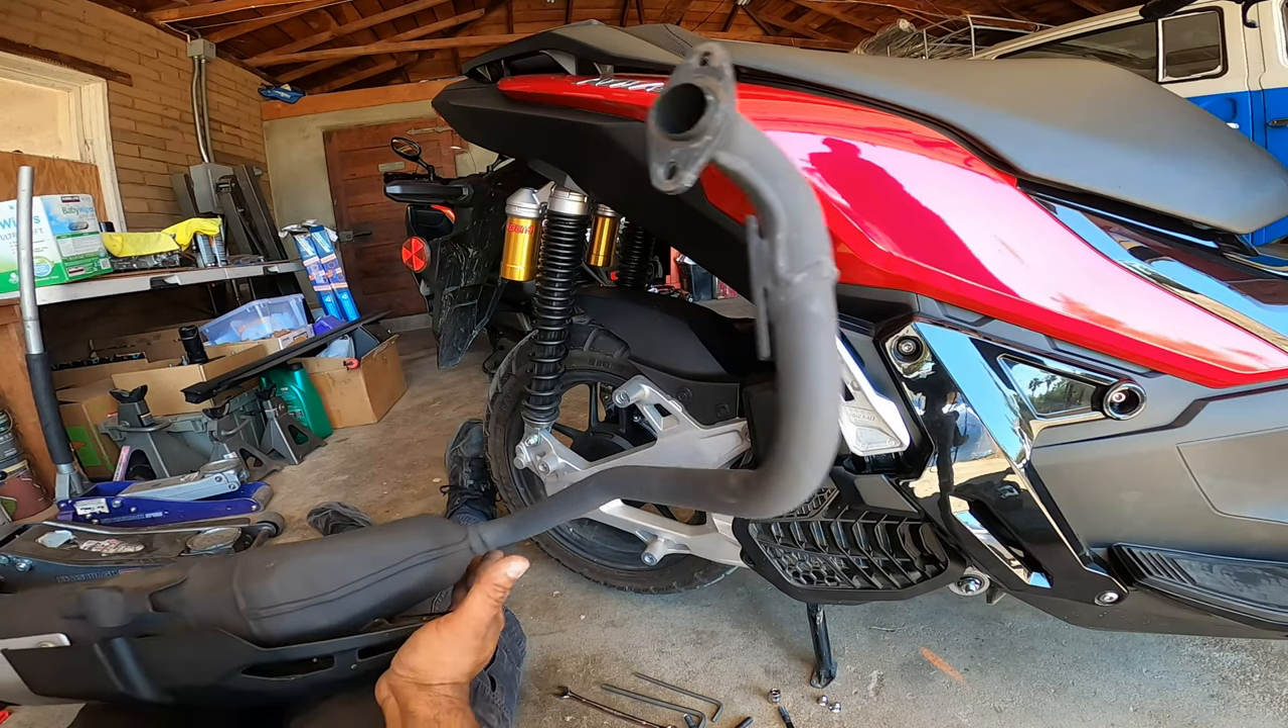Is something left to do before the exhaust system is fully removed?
No.